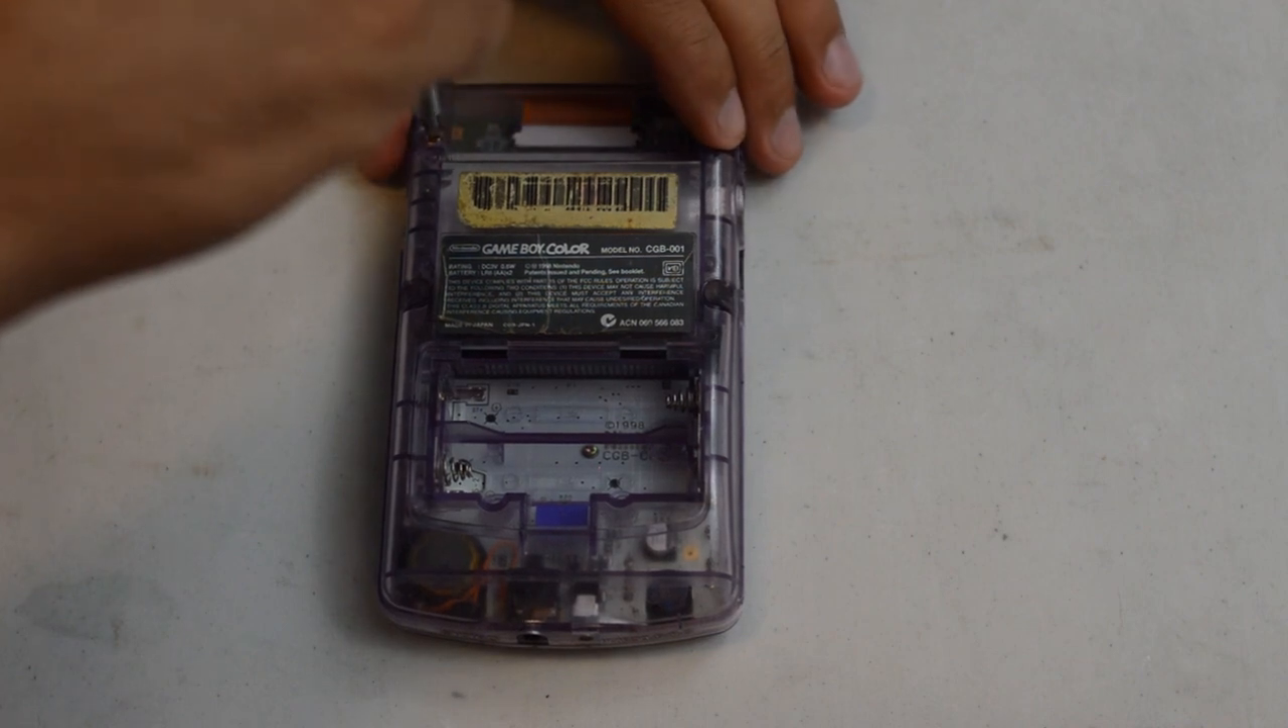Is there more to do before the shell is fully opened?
Yes.